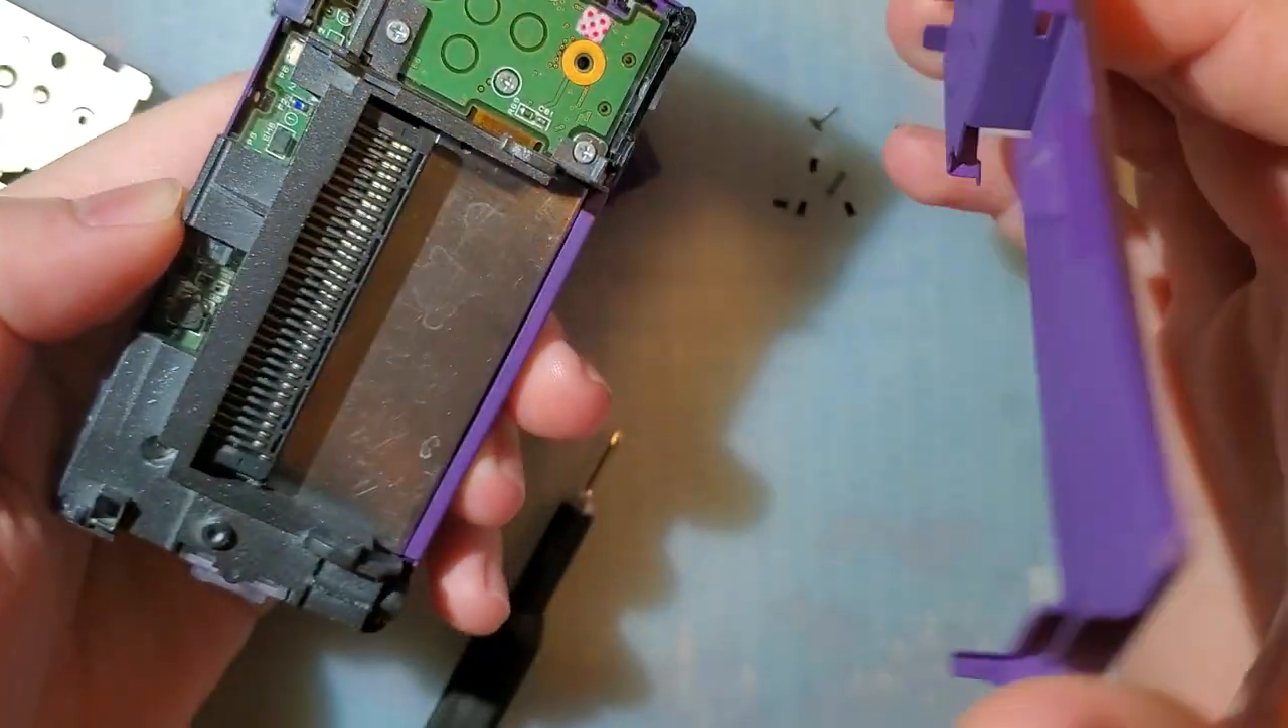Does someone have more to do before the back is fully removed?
No.